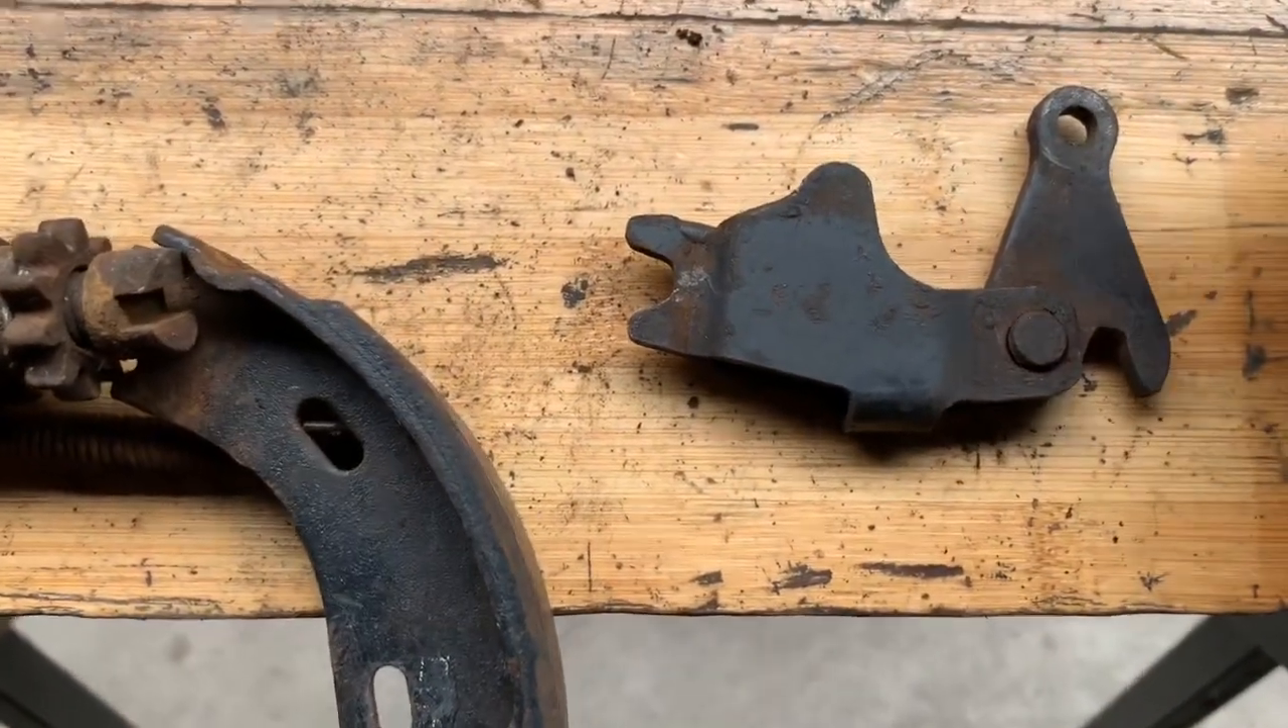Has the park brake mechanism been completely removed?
Yes.